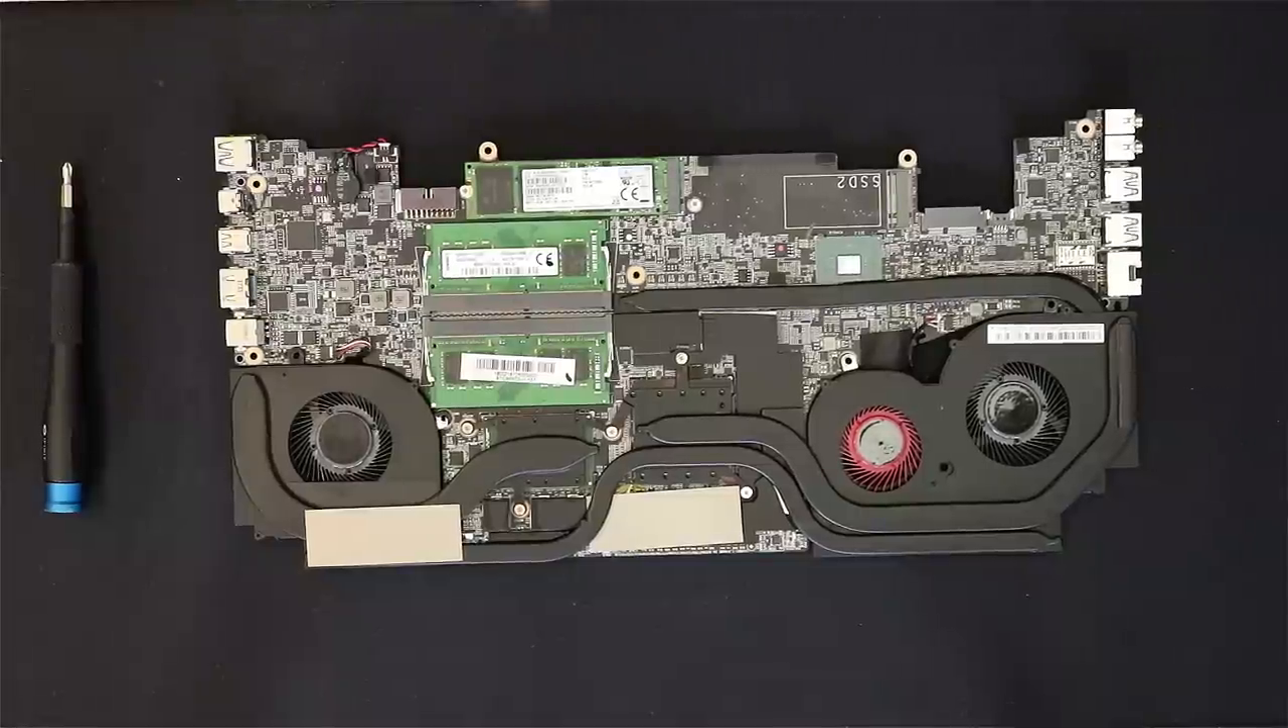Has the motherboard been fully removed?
Yes.